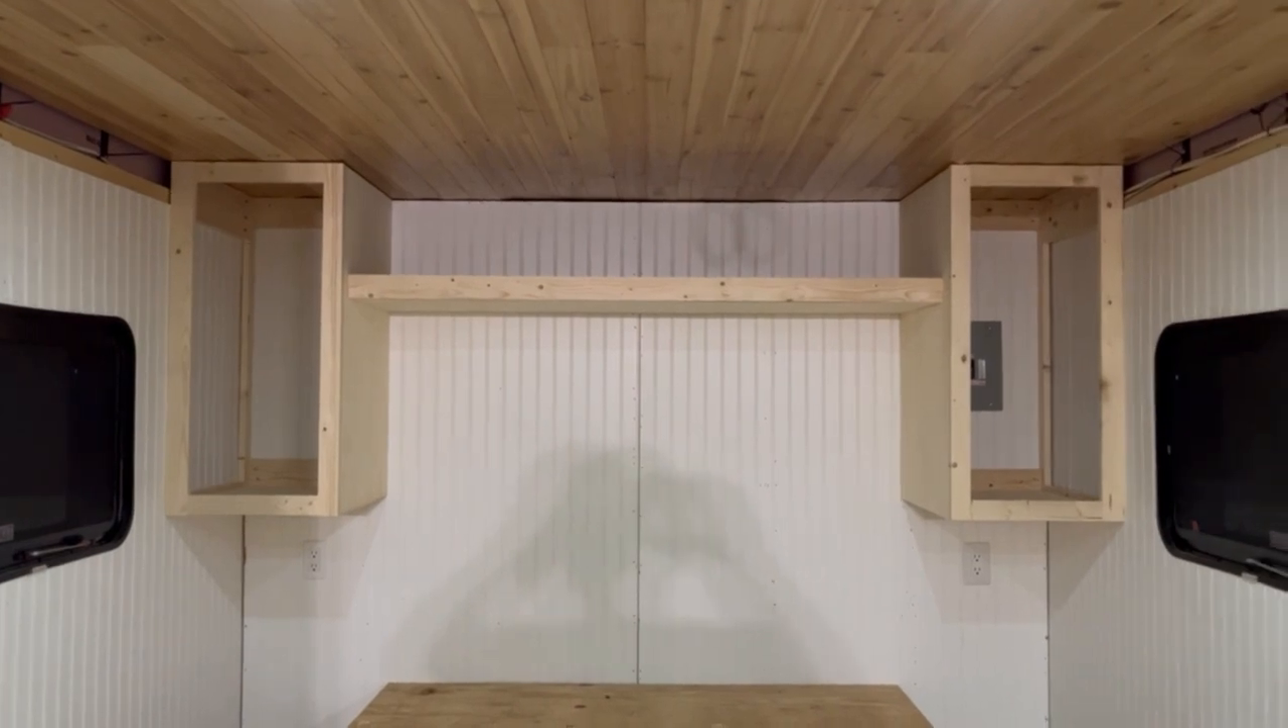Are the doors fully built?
No.